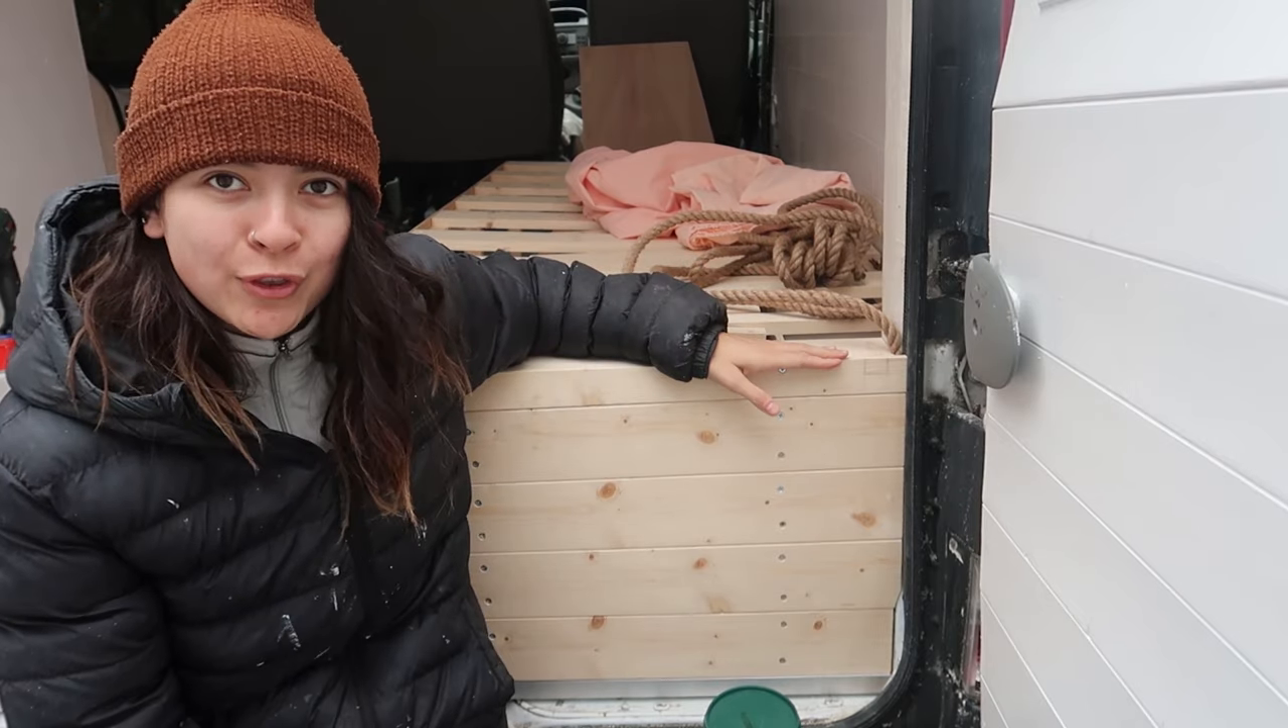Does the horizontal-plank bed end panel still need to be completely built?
No.